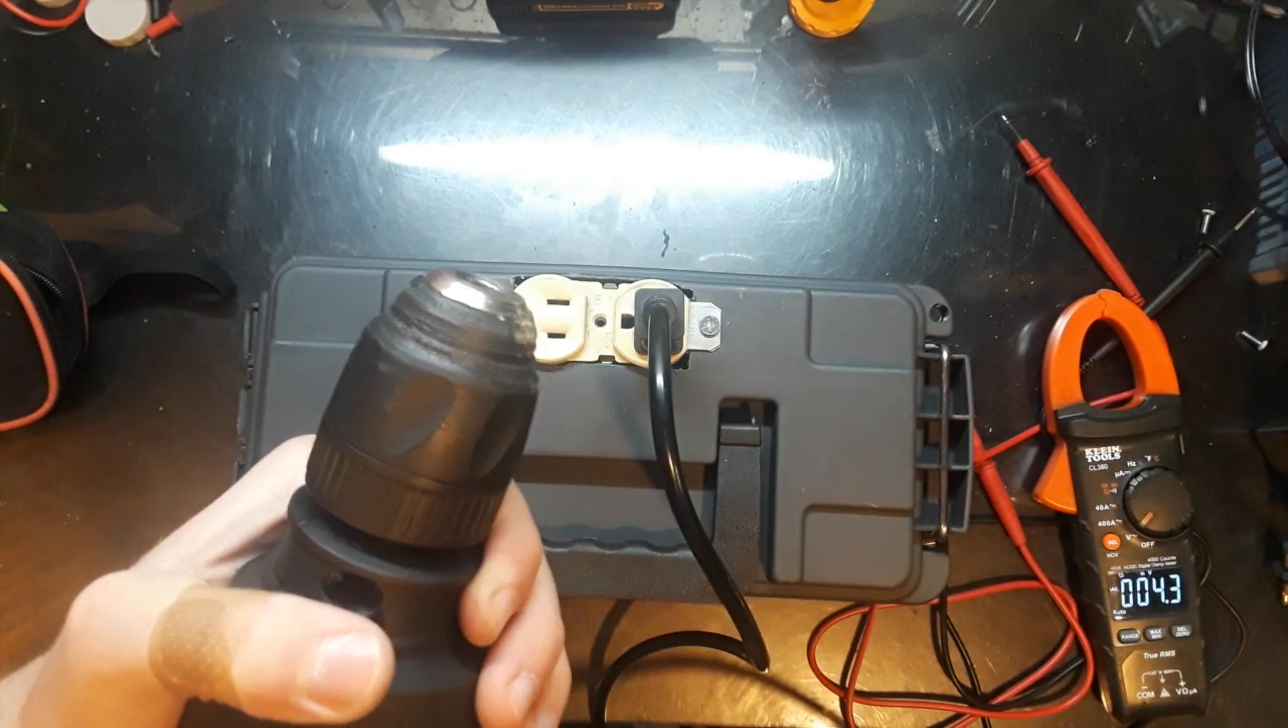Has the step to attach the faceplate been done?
No.